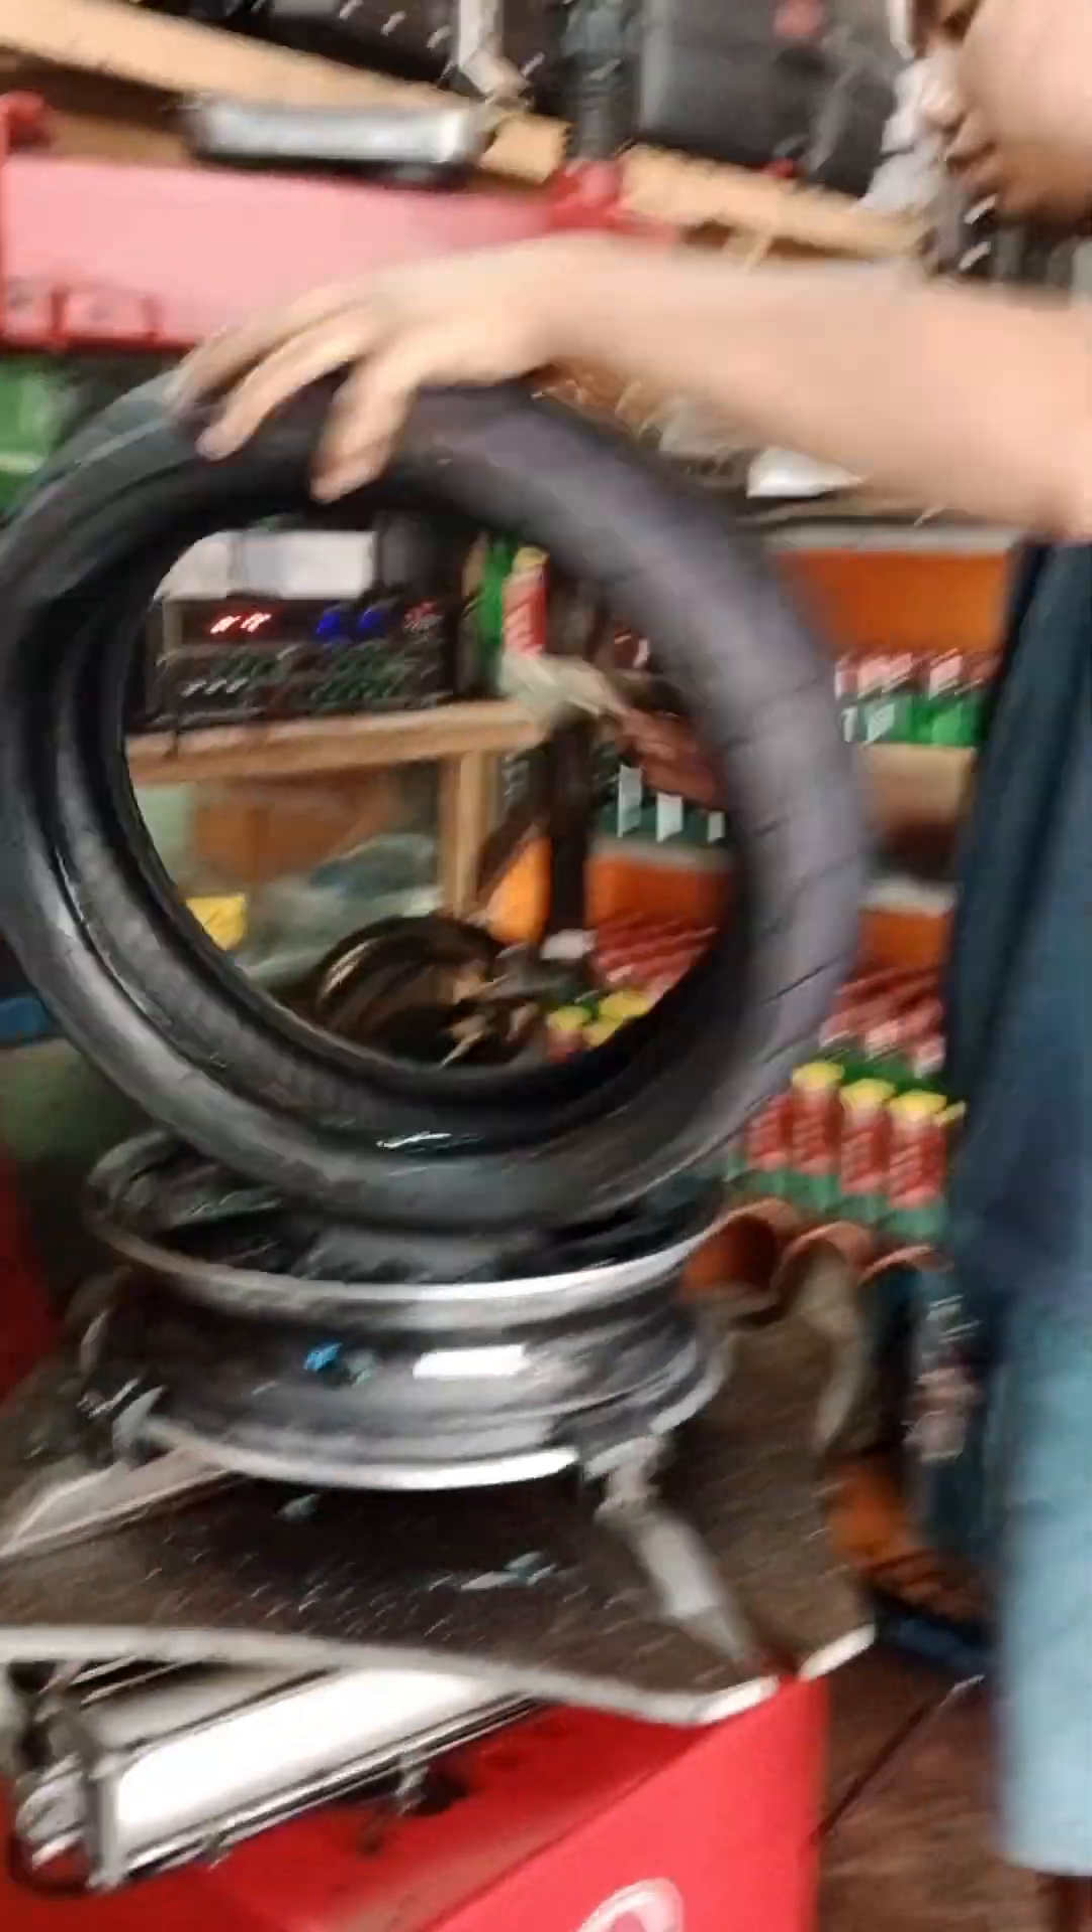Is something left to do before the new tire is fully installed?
Yes.